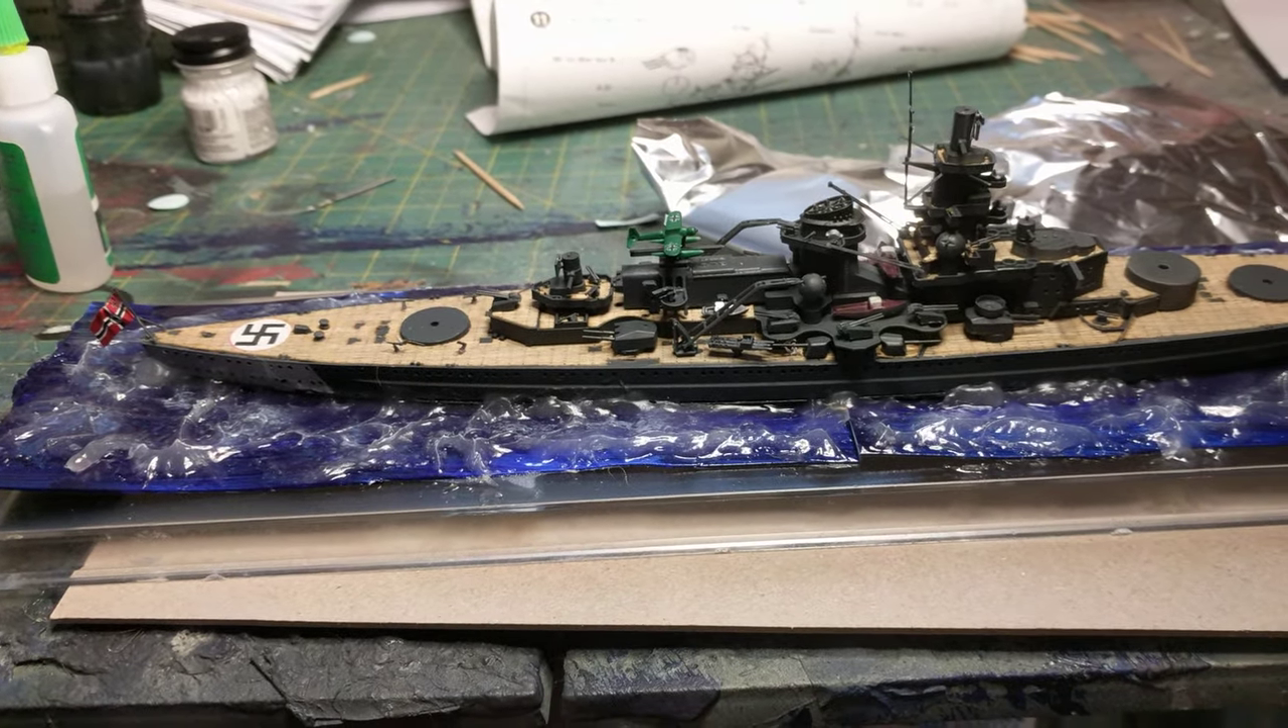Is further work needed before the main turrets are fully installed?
Yes.